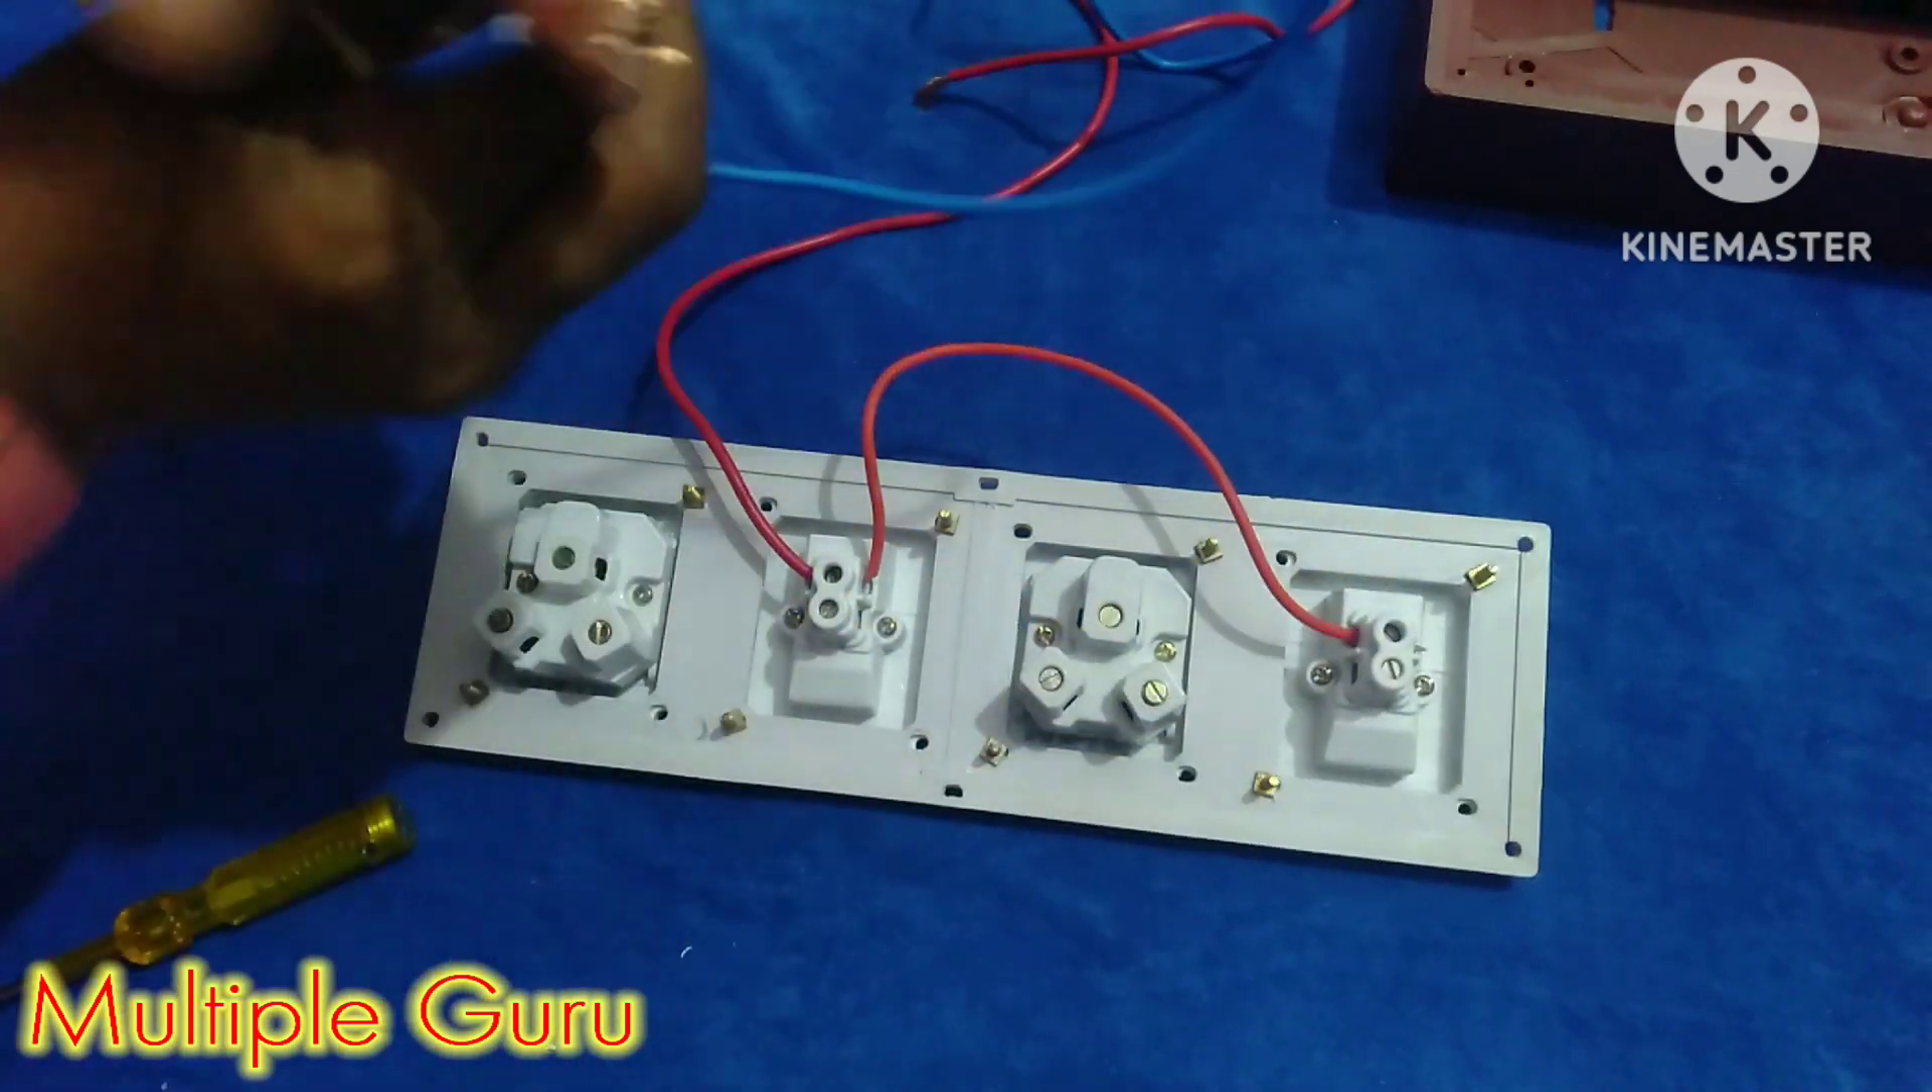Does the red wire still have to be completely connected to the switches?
No.